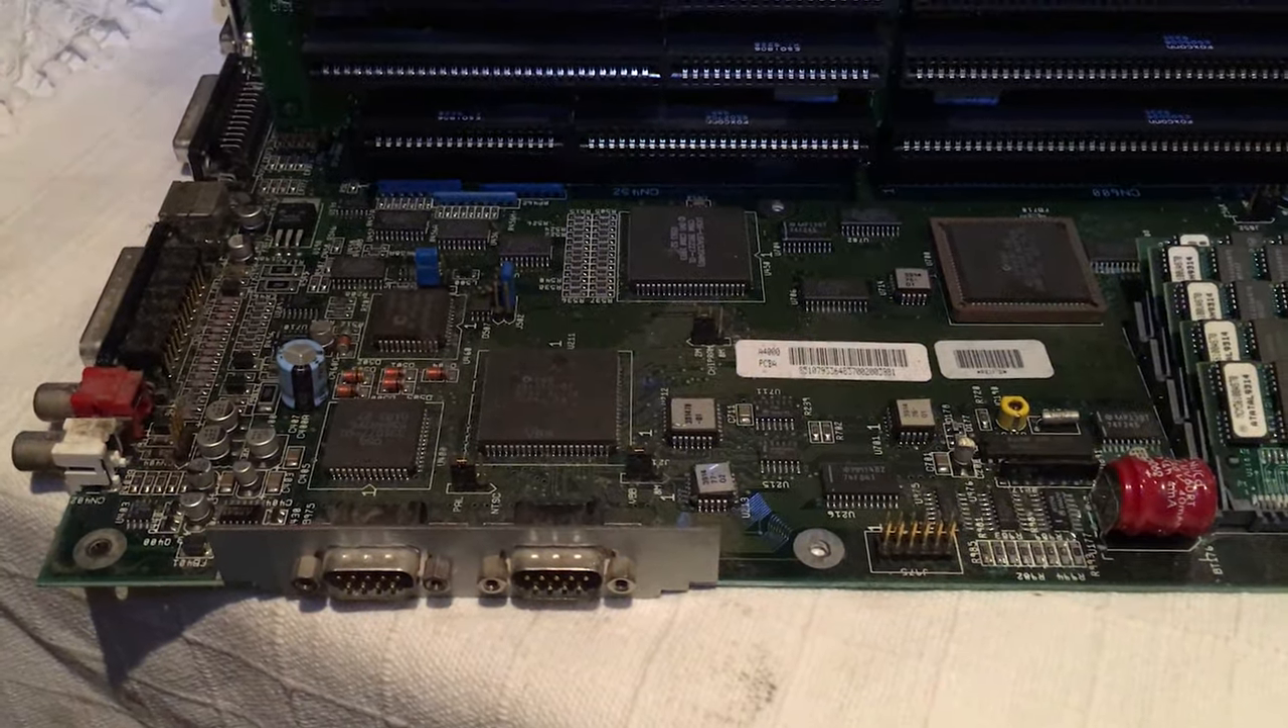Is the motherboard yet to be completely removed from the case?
No.